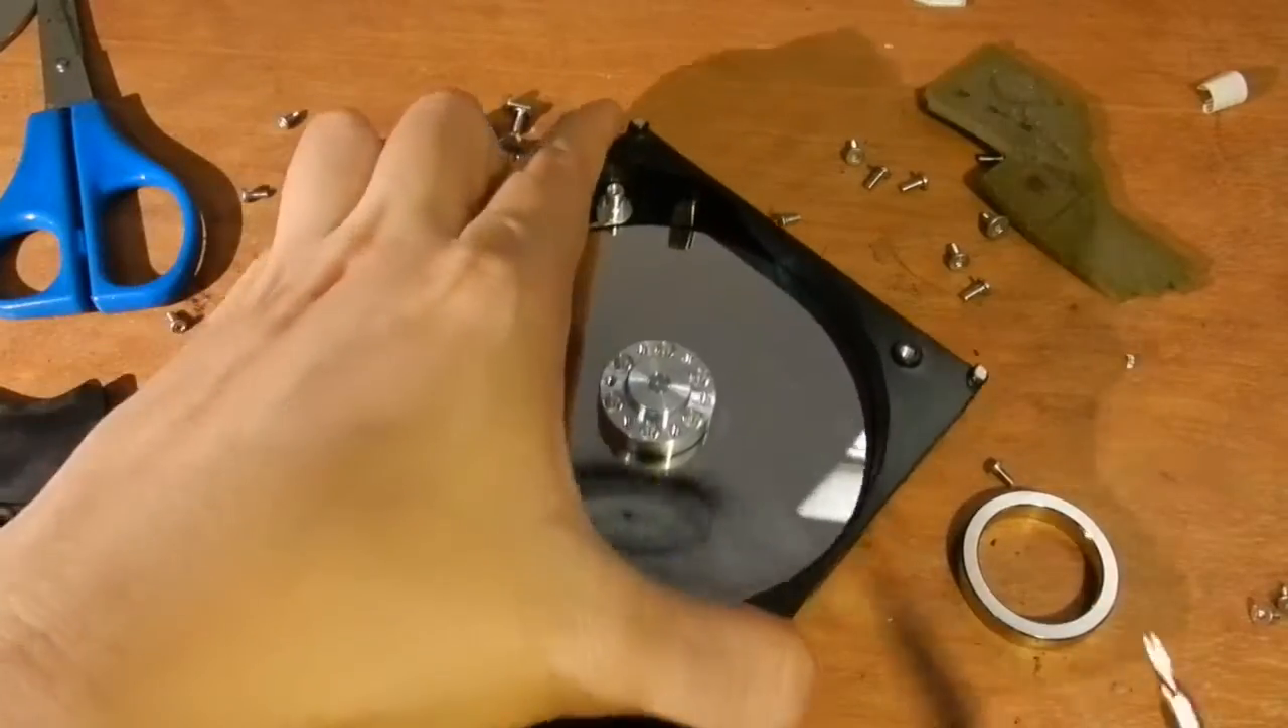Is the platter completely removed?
No.